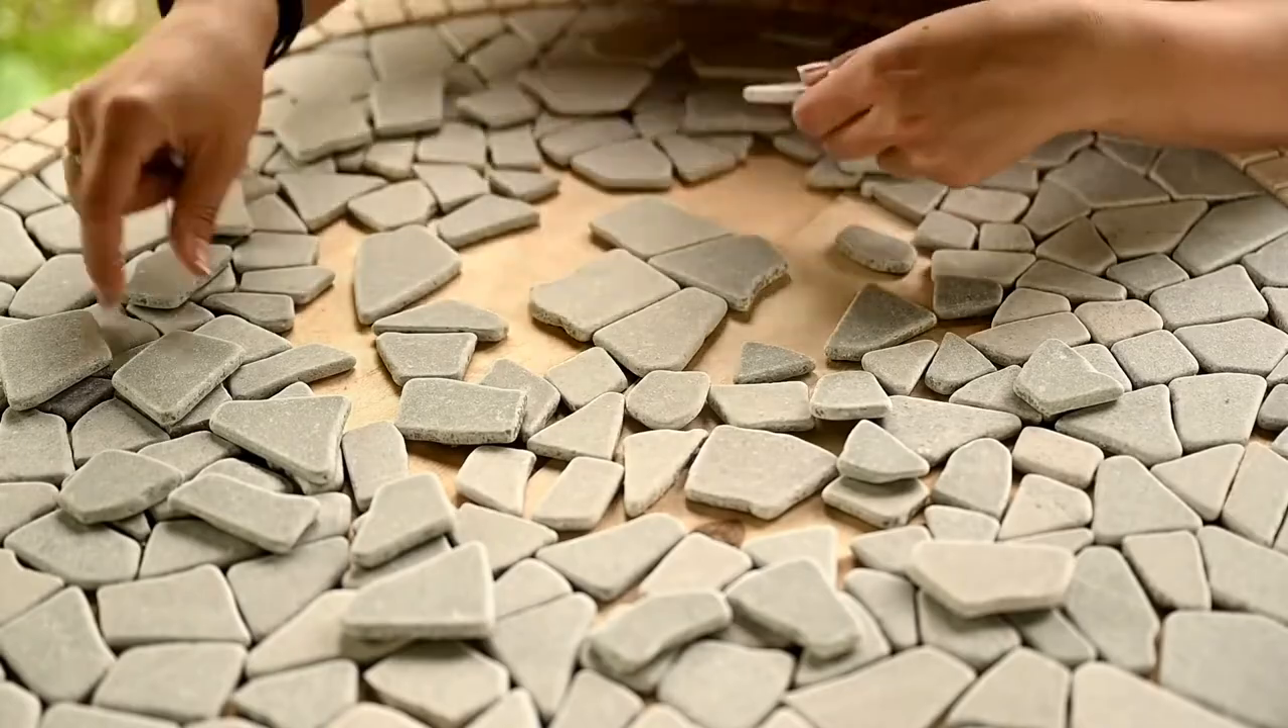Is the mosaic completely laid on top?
No.